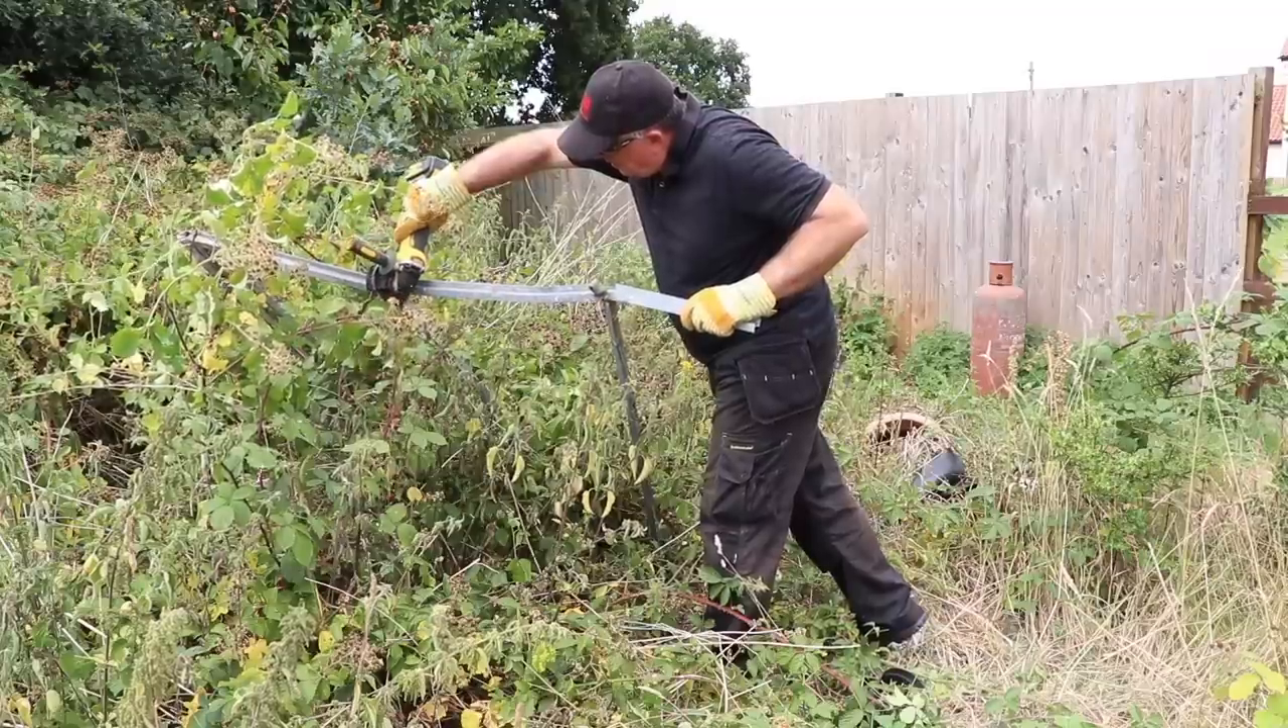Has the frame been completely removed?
No.